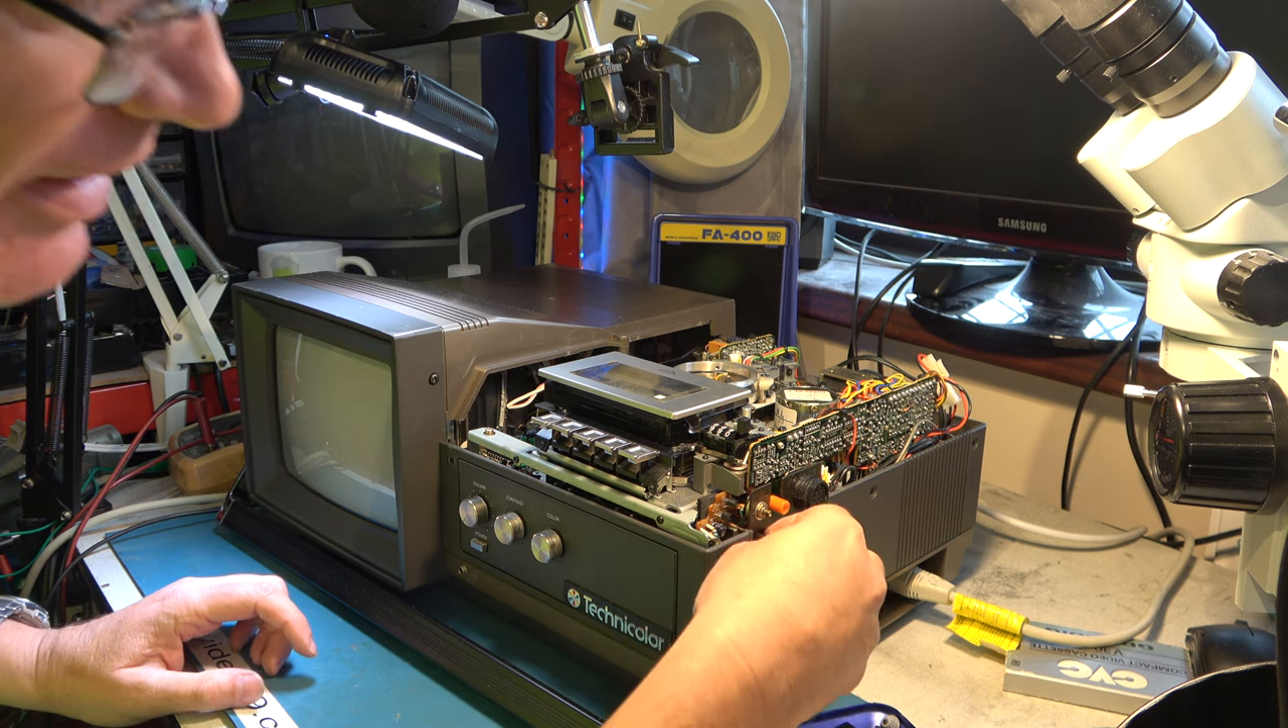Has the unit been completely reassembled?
No.